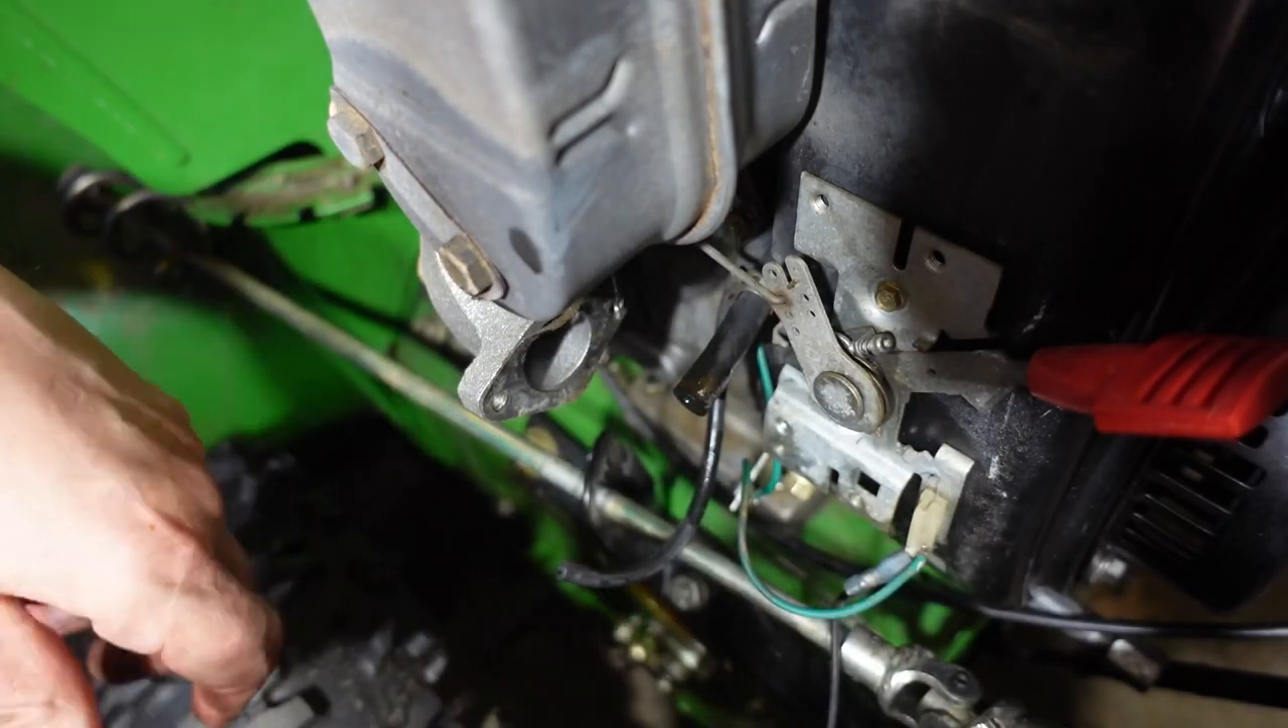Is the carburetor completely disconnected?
Yes.